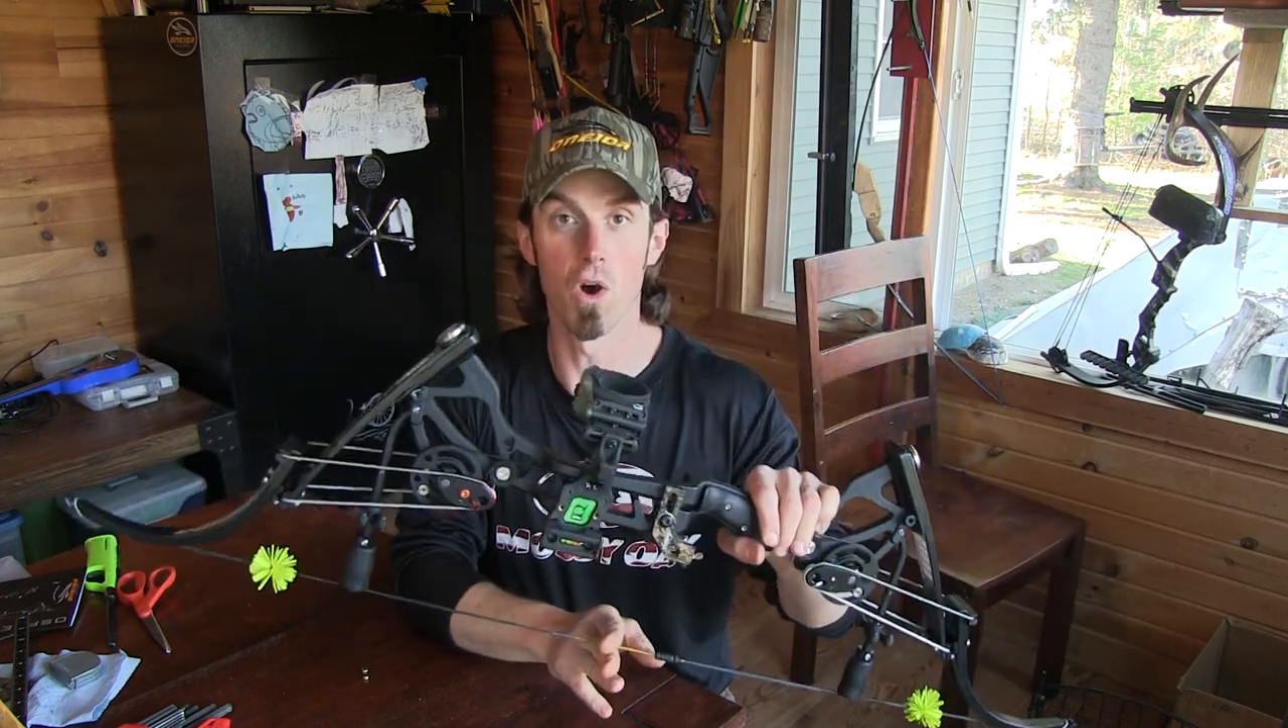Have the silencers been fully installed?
Yes.